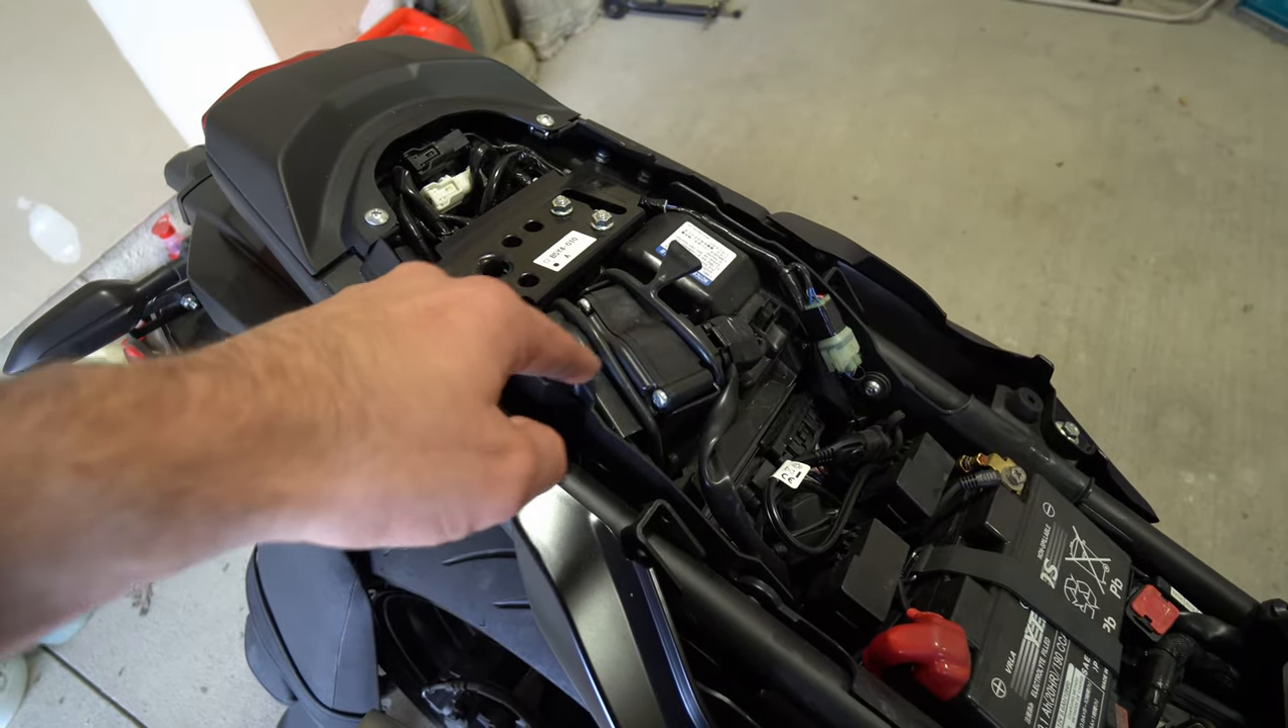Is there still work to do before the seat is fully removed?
No.